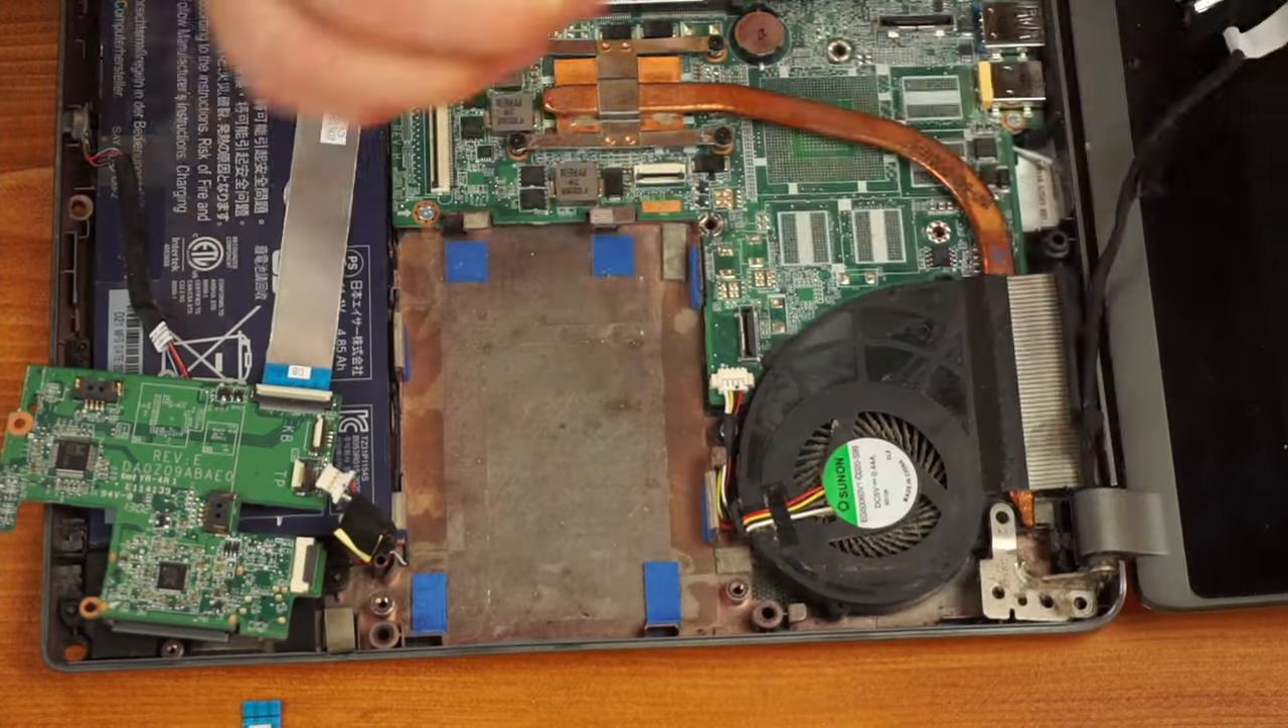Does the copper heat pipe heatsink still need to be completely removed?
Yes.